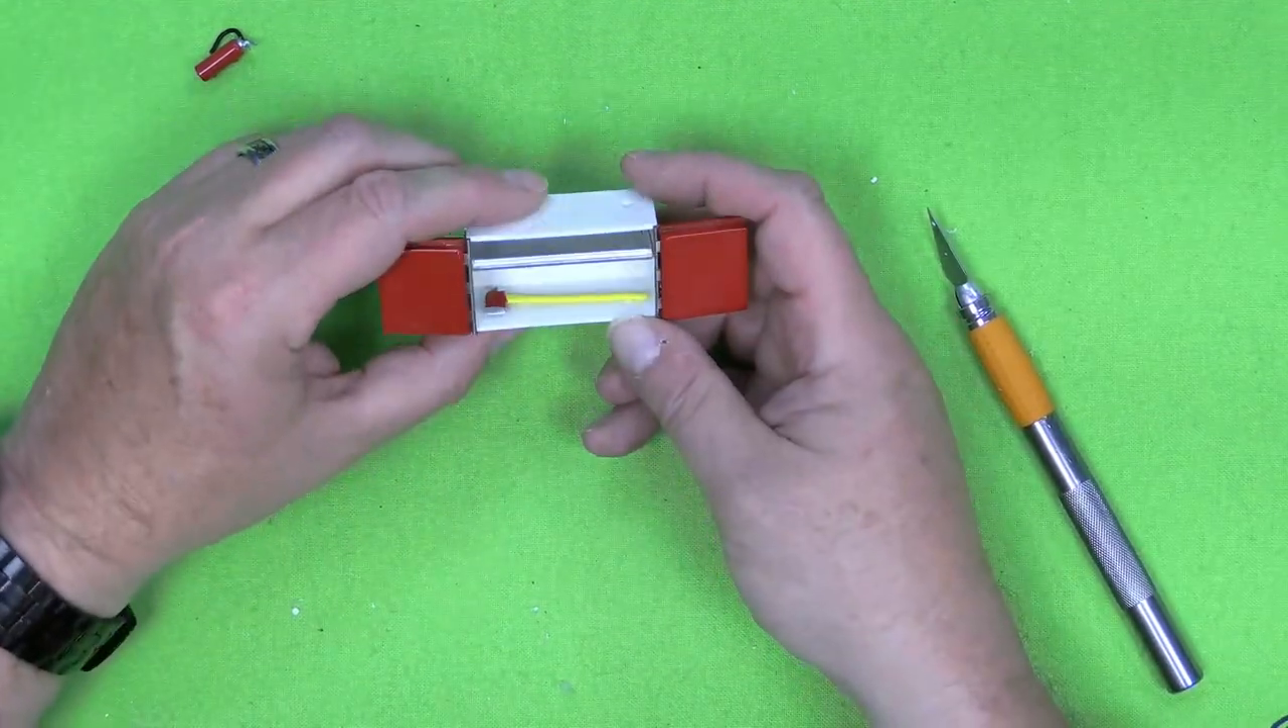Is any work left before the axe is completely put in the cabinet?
No.